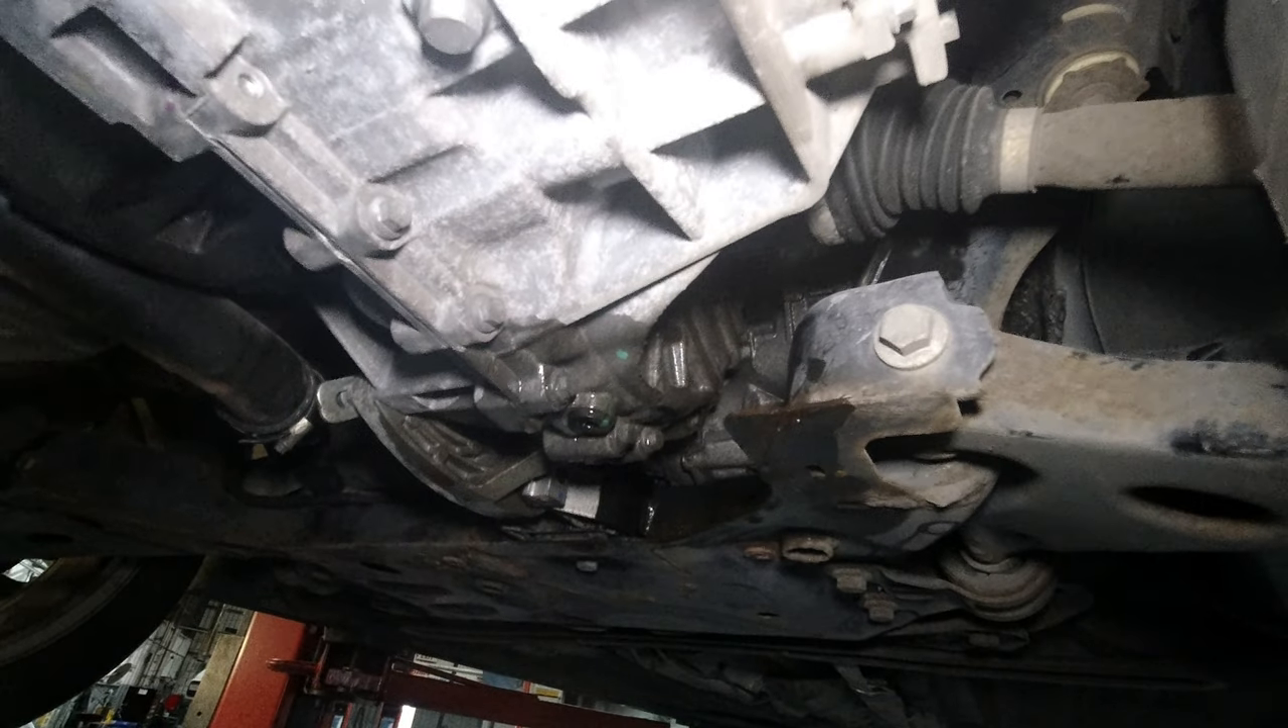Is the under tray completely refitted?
No.